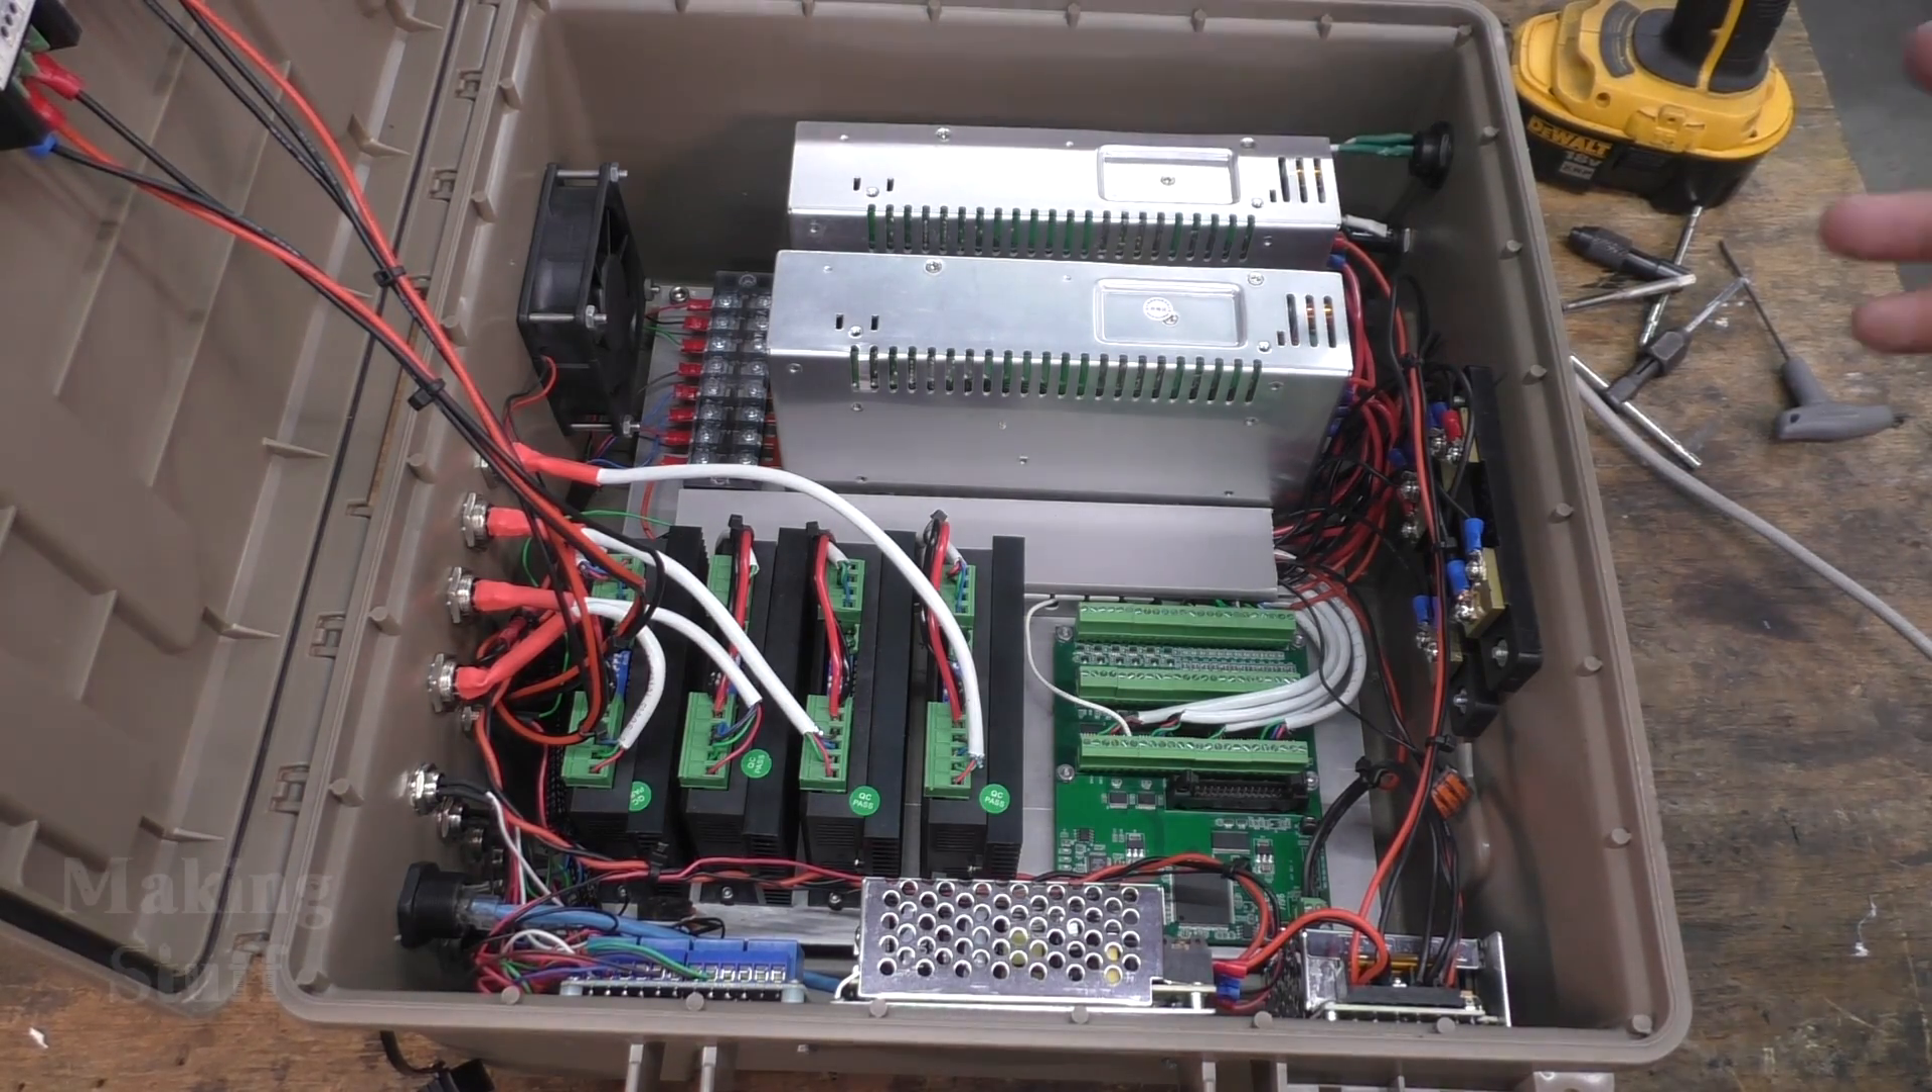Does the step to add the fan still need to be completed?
No.